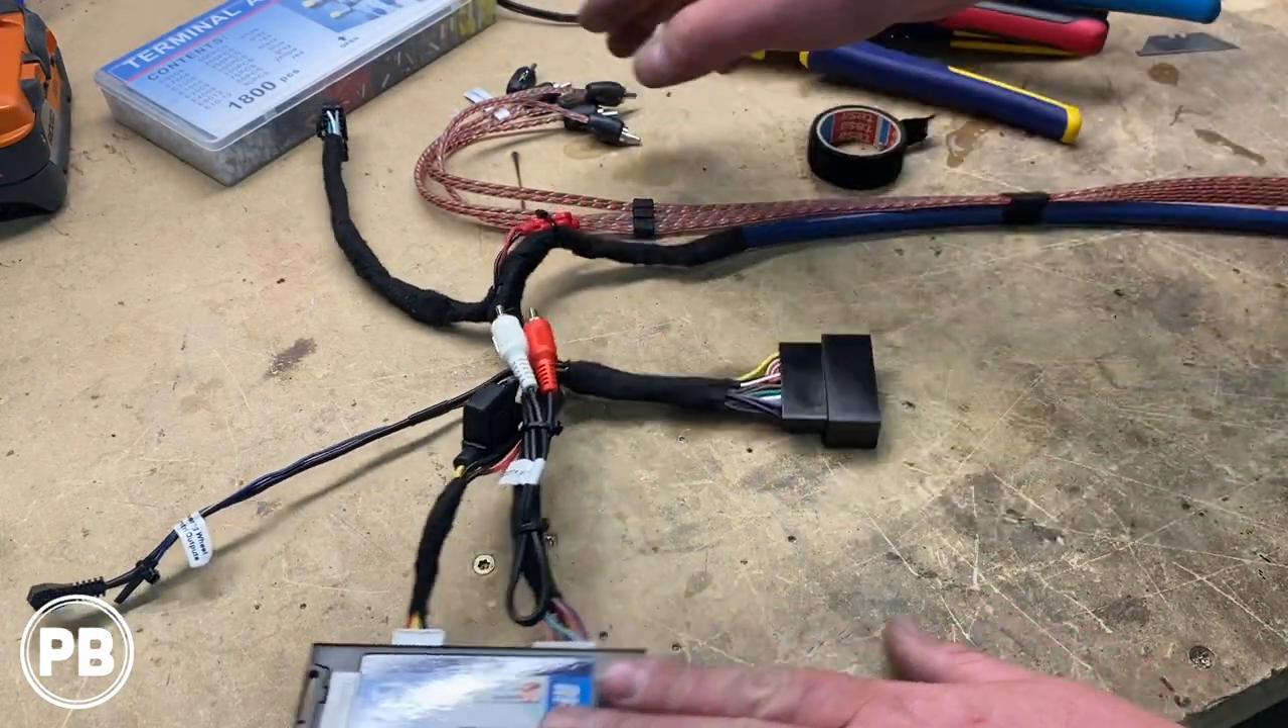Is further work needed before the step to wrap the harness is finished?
No.